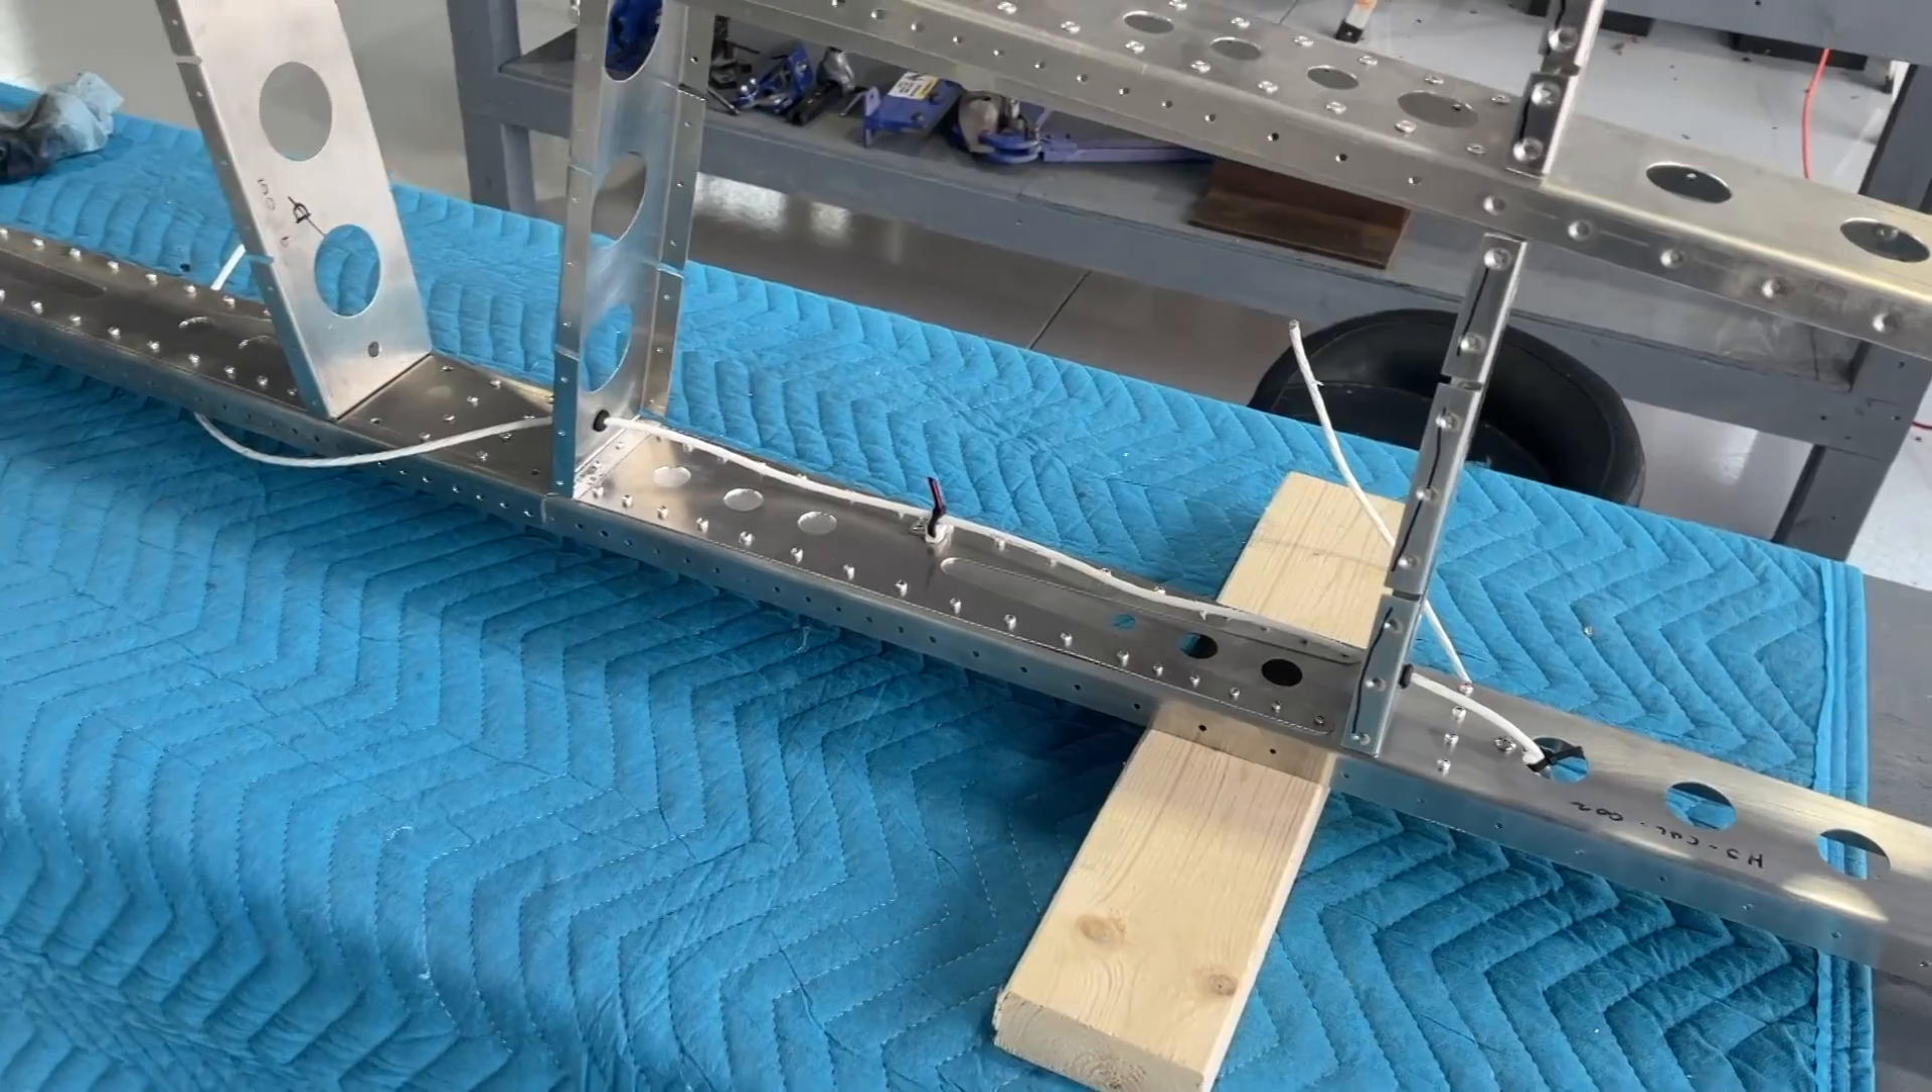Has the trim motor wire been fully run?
Yes.